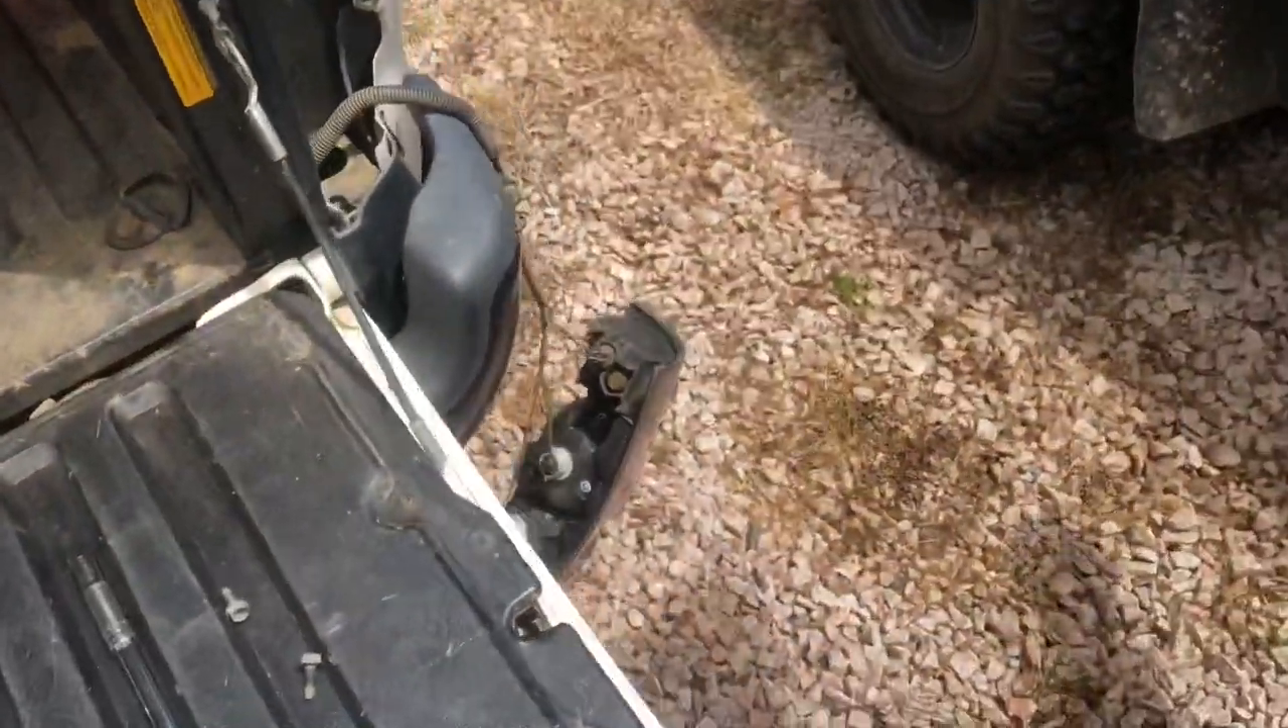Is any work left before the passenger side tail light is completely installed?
Yes.